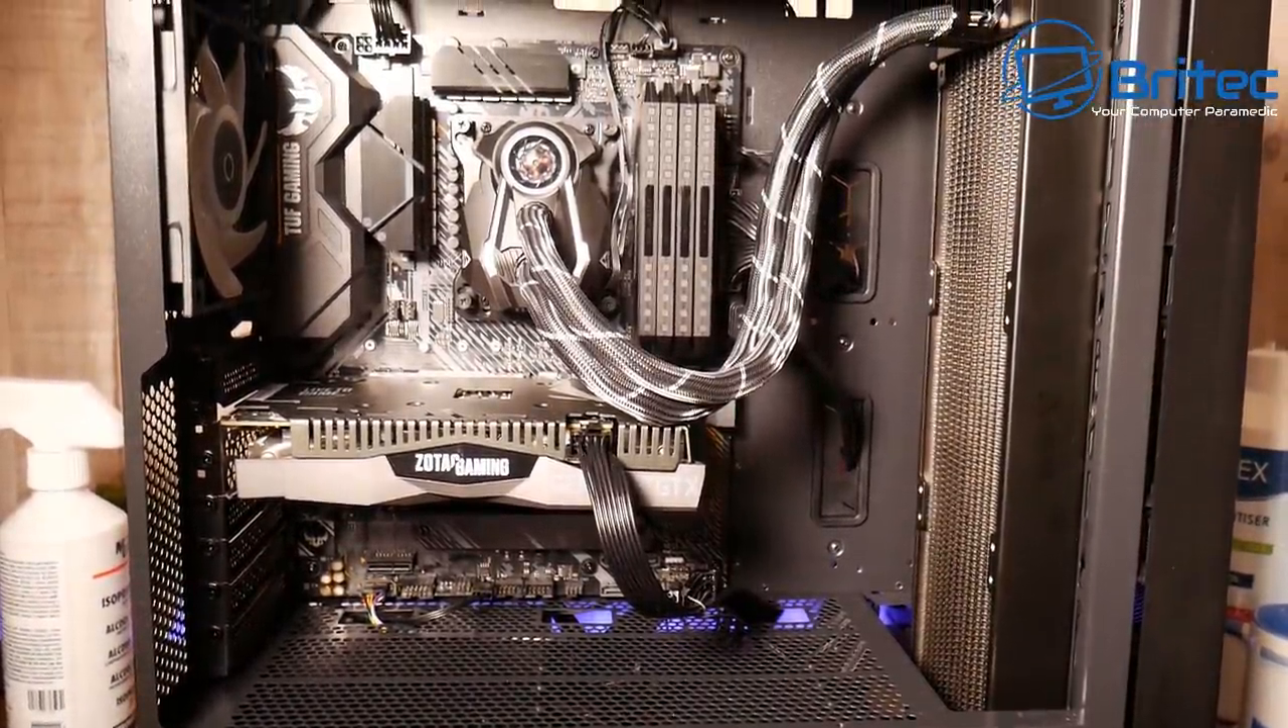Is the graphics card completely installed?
Yes.